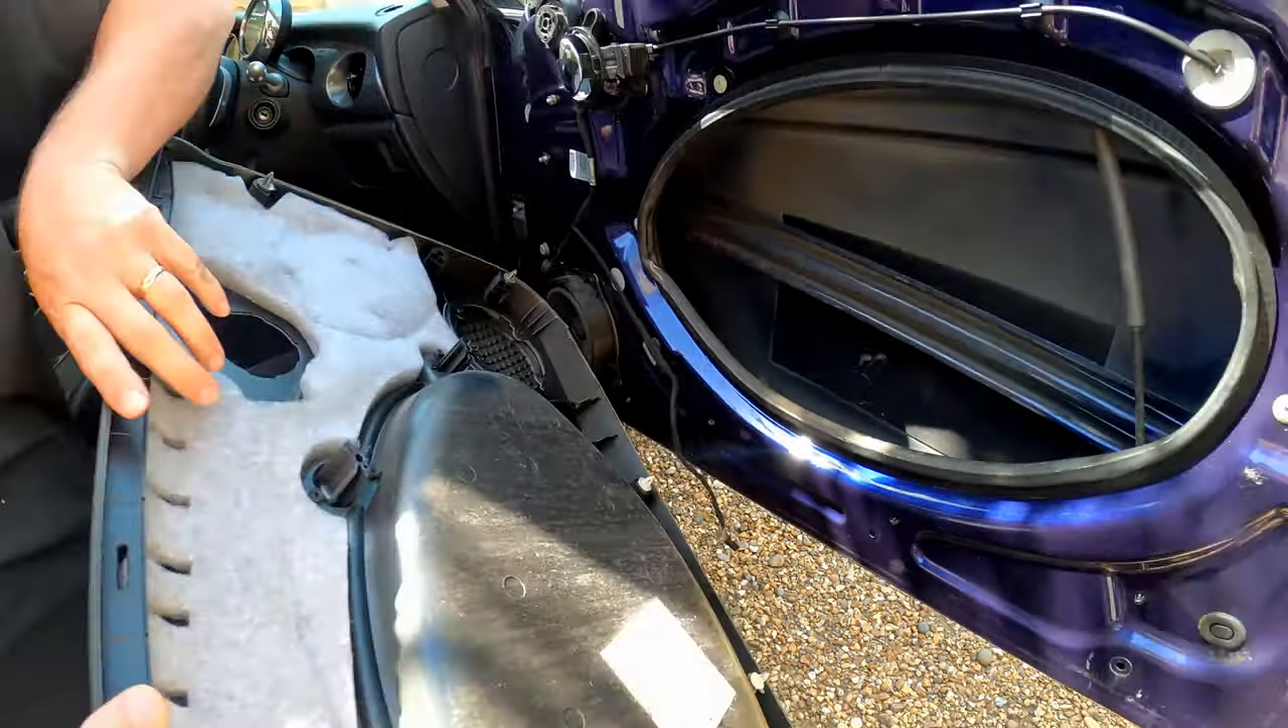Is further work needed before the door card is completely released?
No.